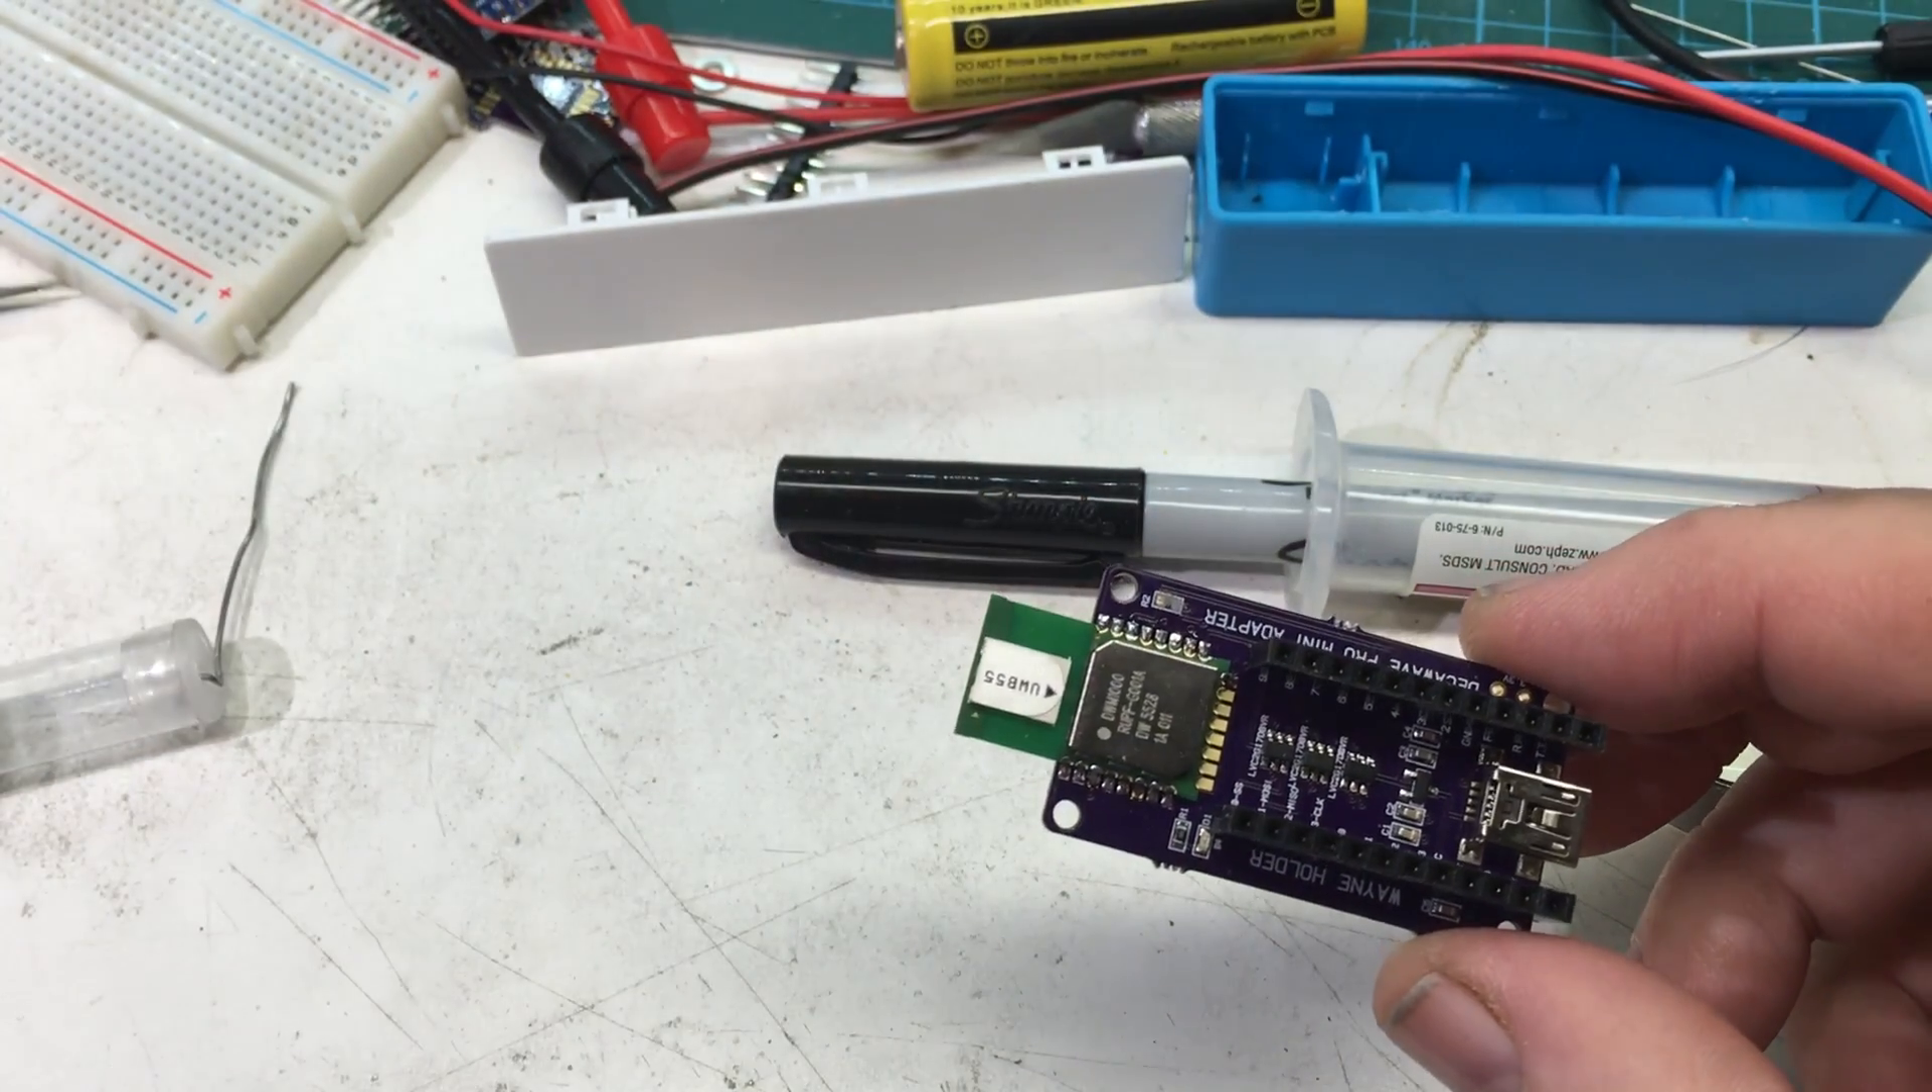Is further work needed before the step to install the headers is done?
No.